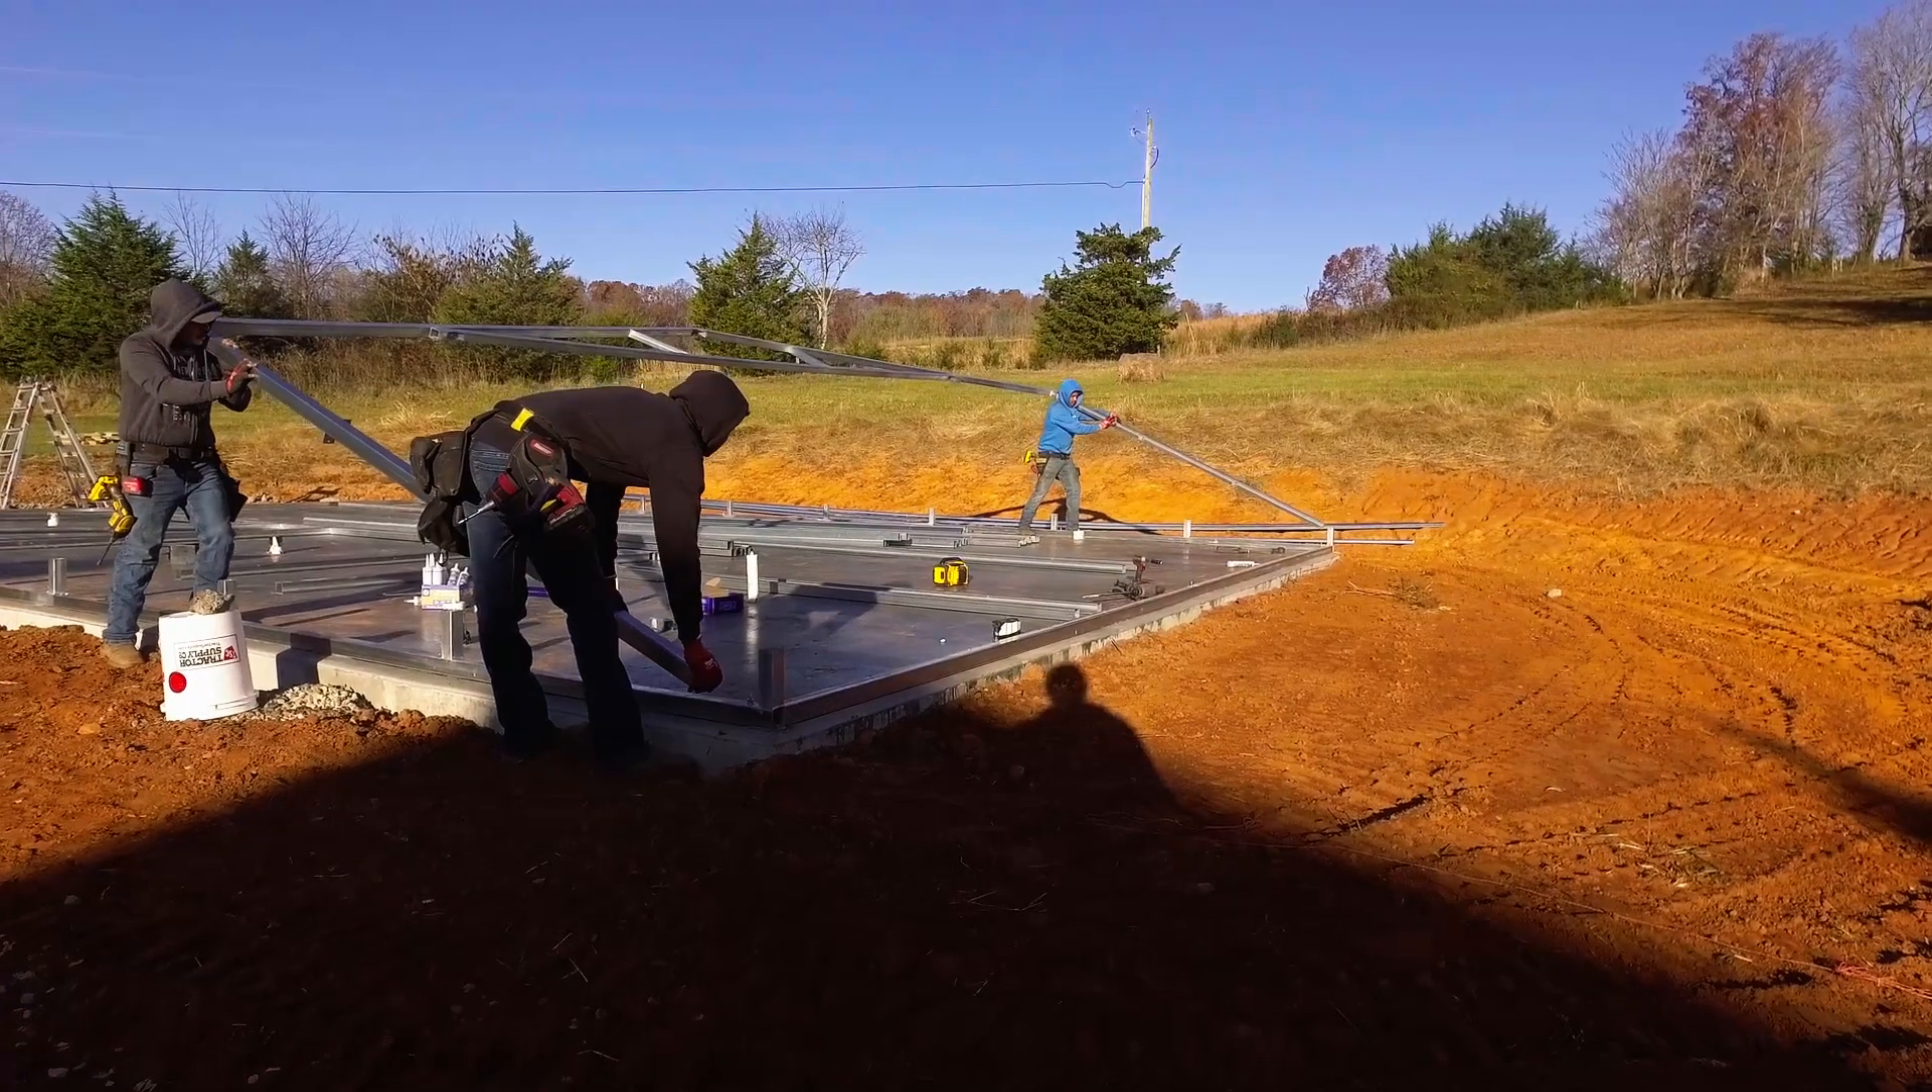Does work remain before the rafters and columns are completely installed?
Yes.